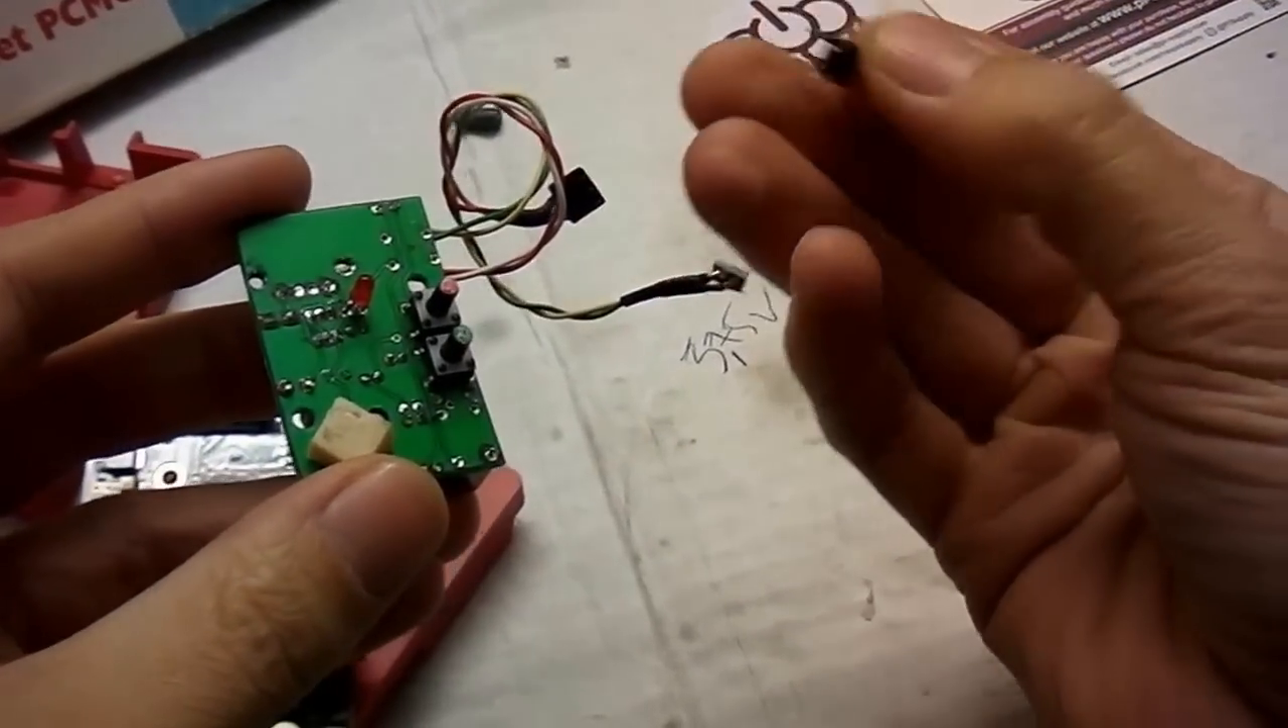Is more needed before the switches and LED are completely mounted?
No.